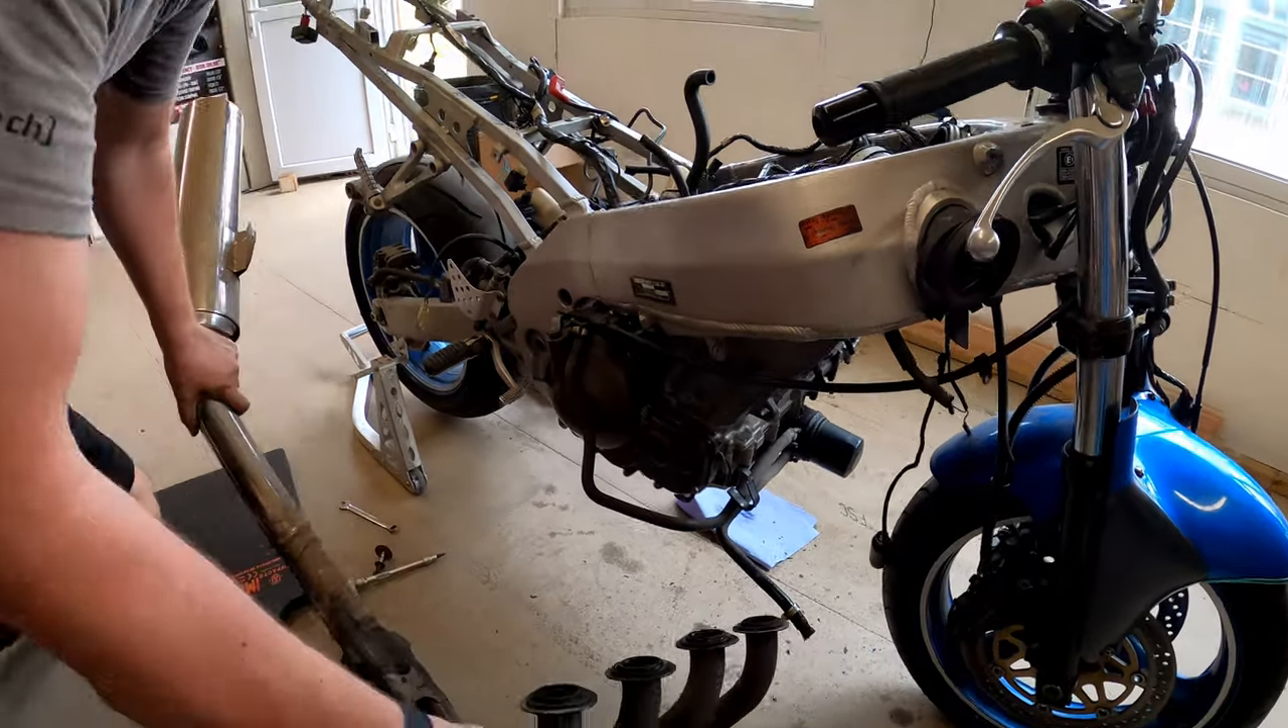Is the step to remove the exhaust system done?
Yes.